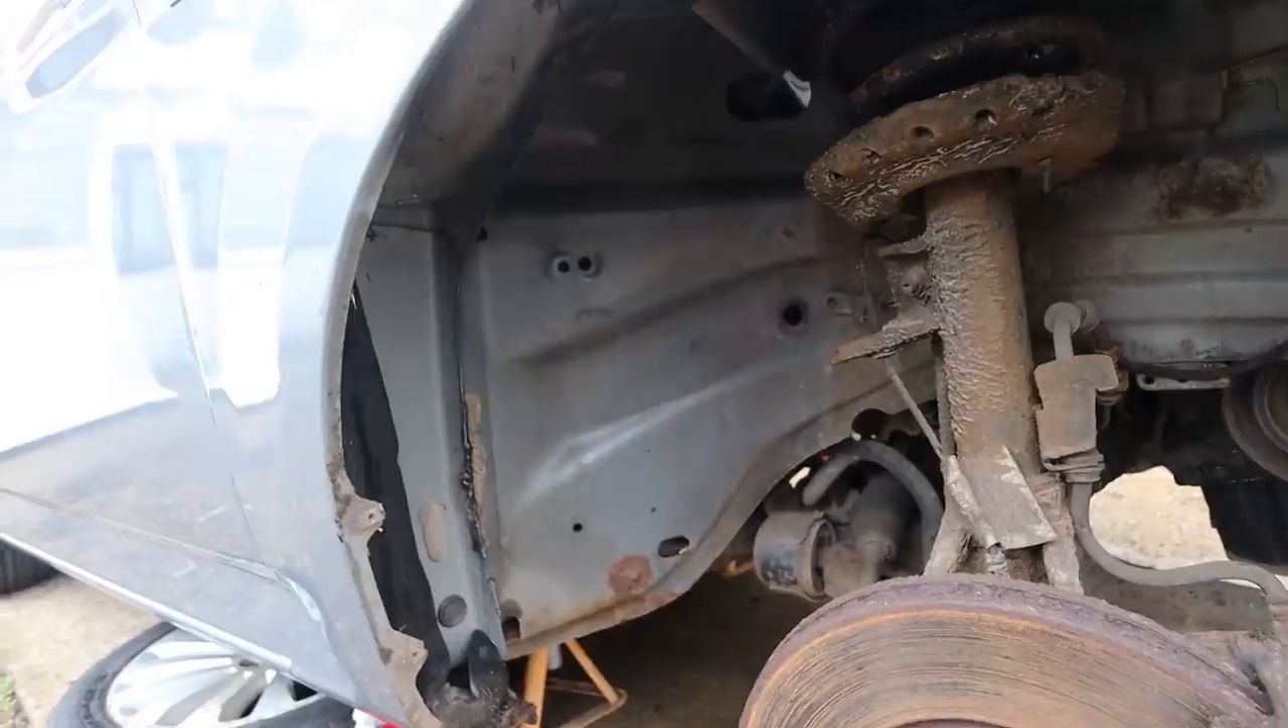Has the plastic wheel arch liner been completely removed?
Yes.